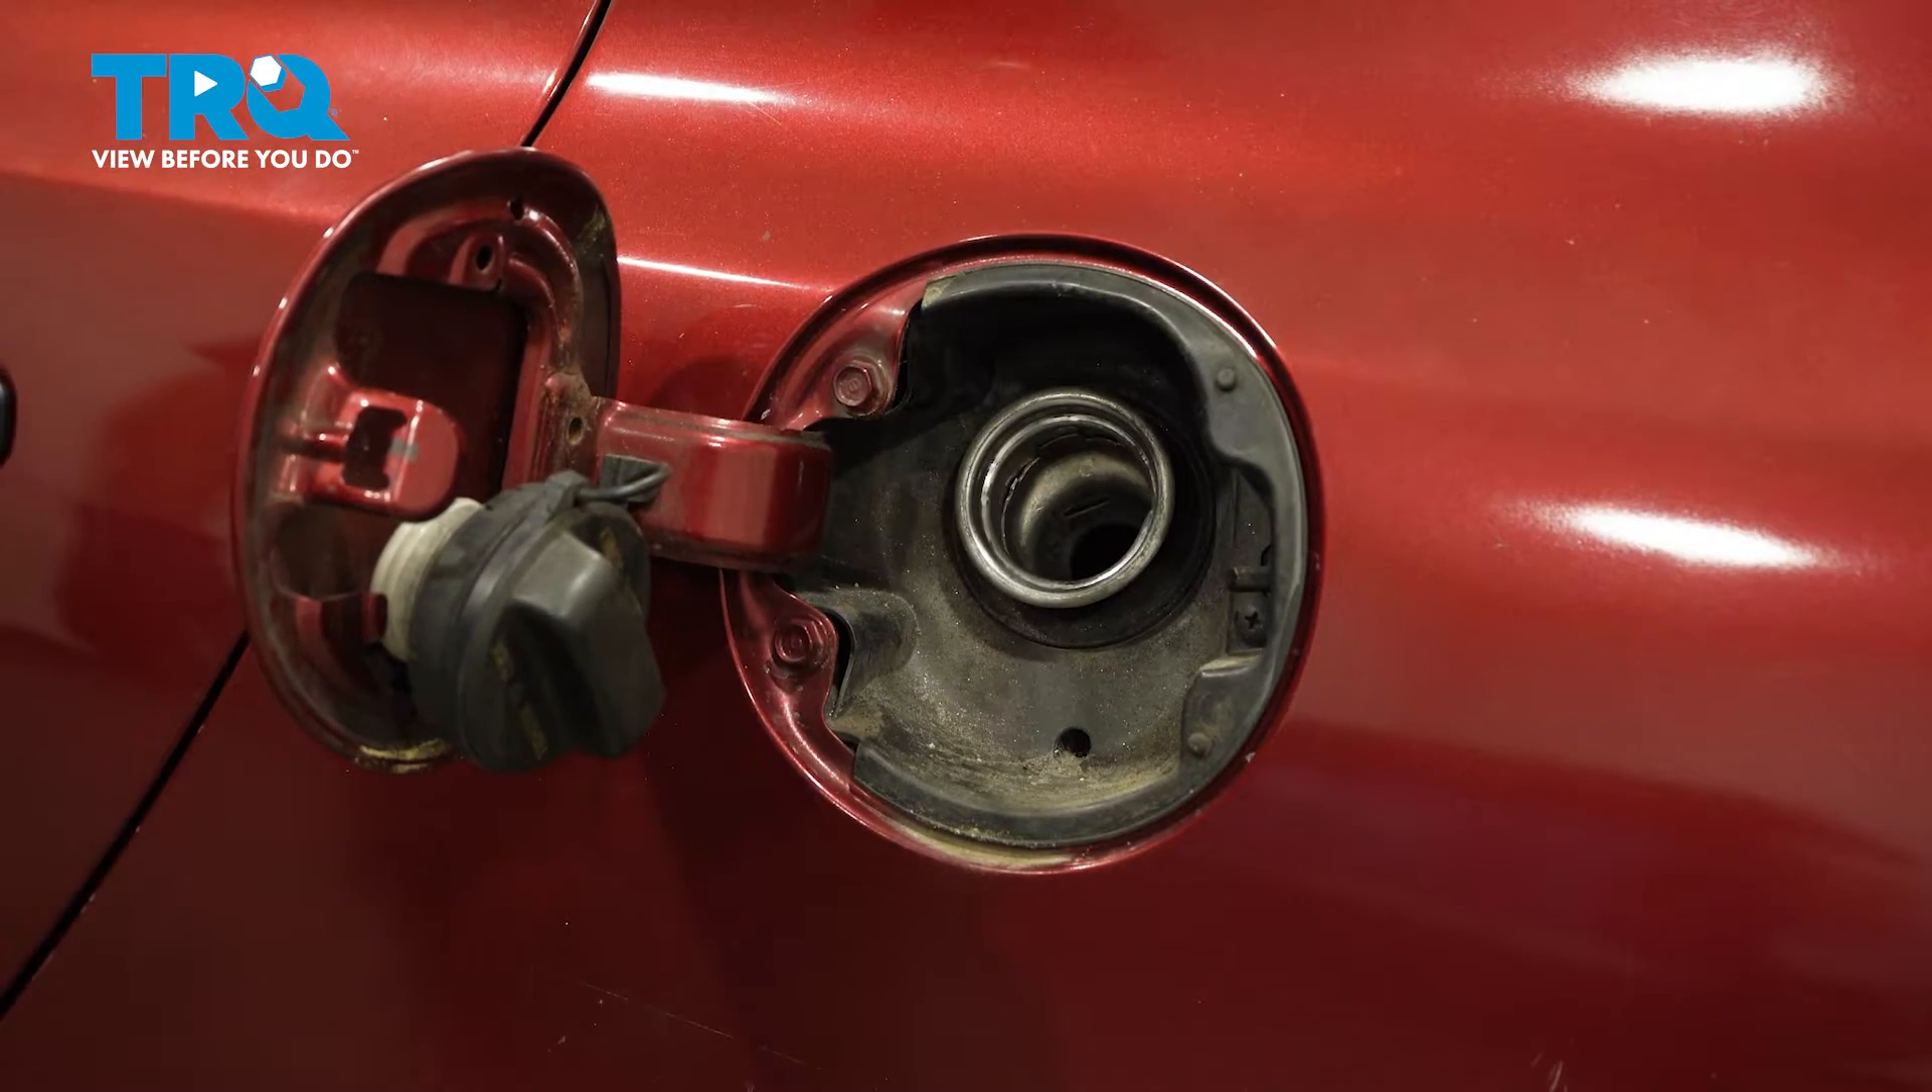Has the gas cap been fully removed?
Yes.